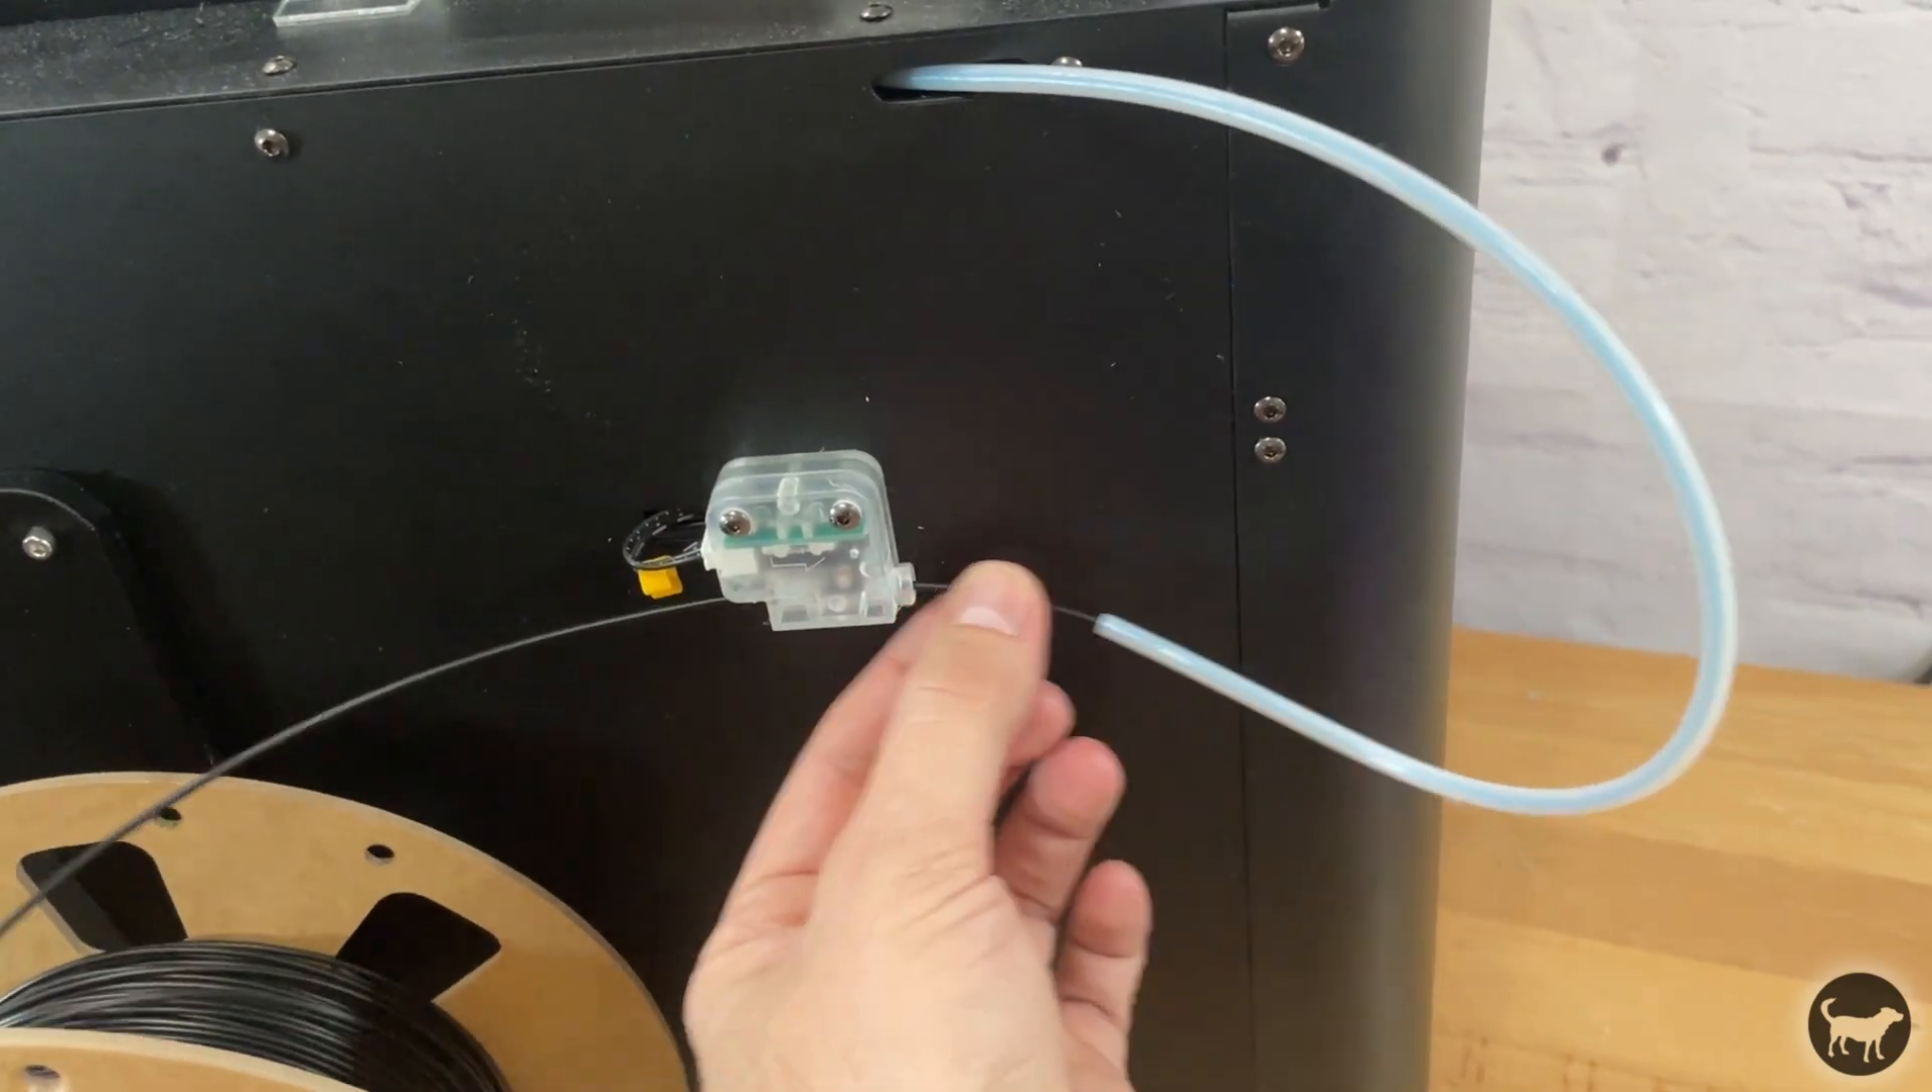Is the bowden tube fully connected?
No.